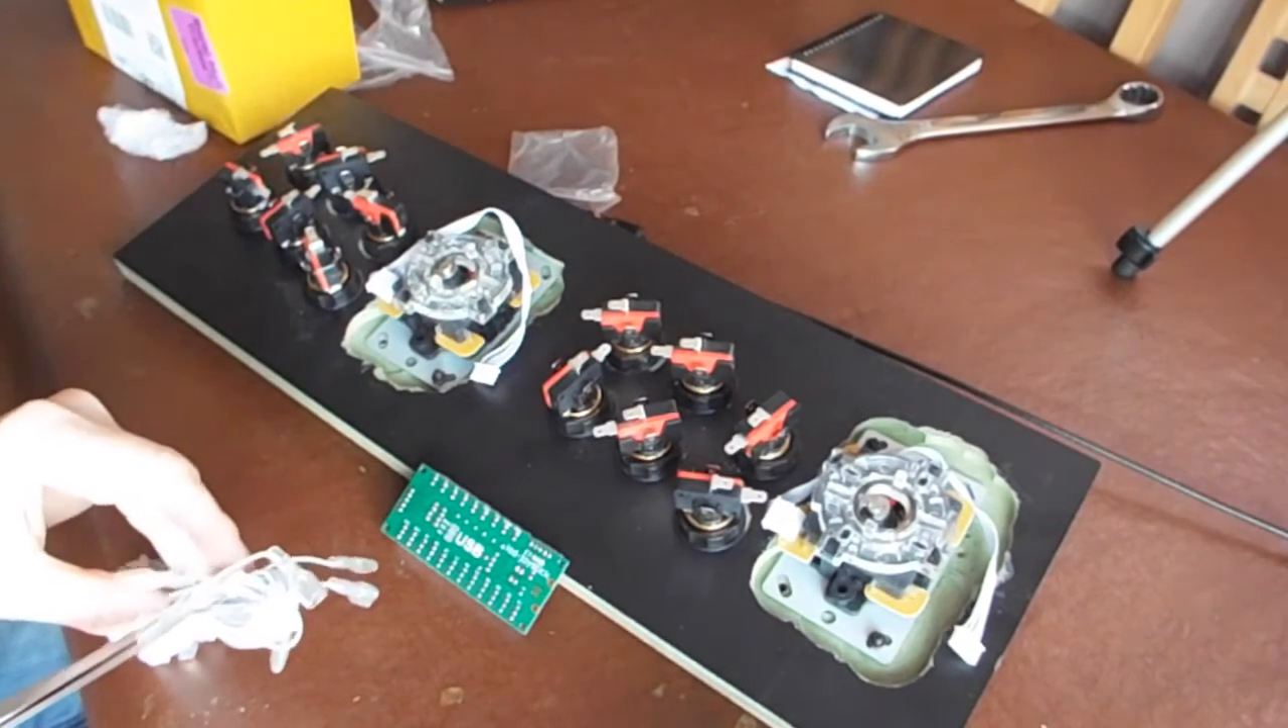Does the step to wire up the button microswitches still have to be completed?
Yes.